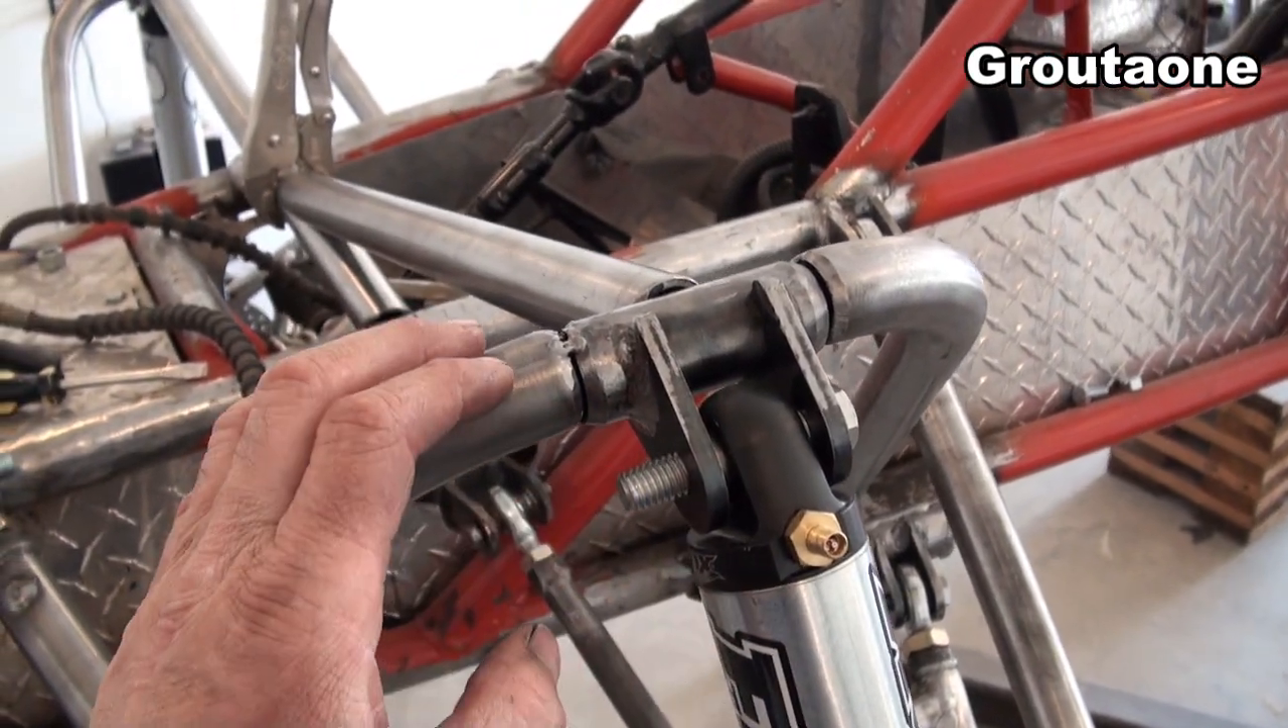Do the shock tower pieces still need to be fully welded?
Yes.